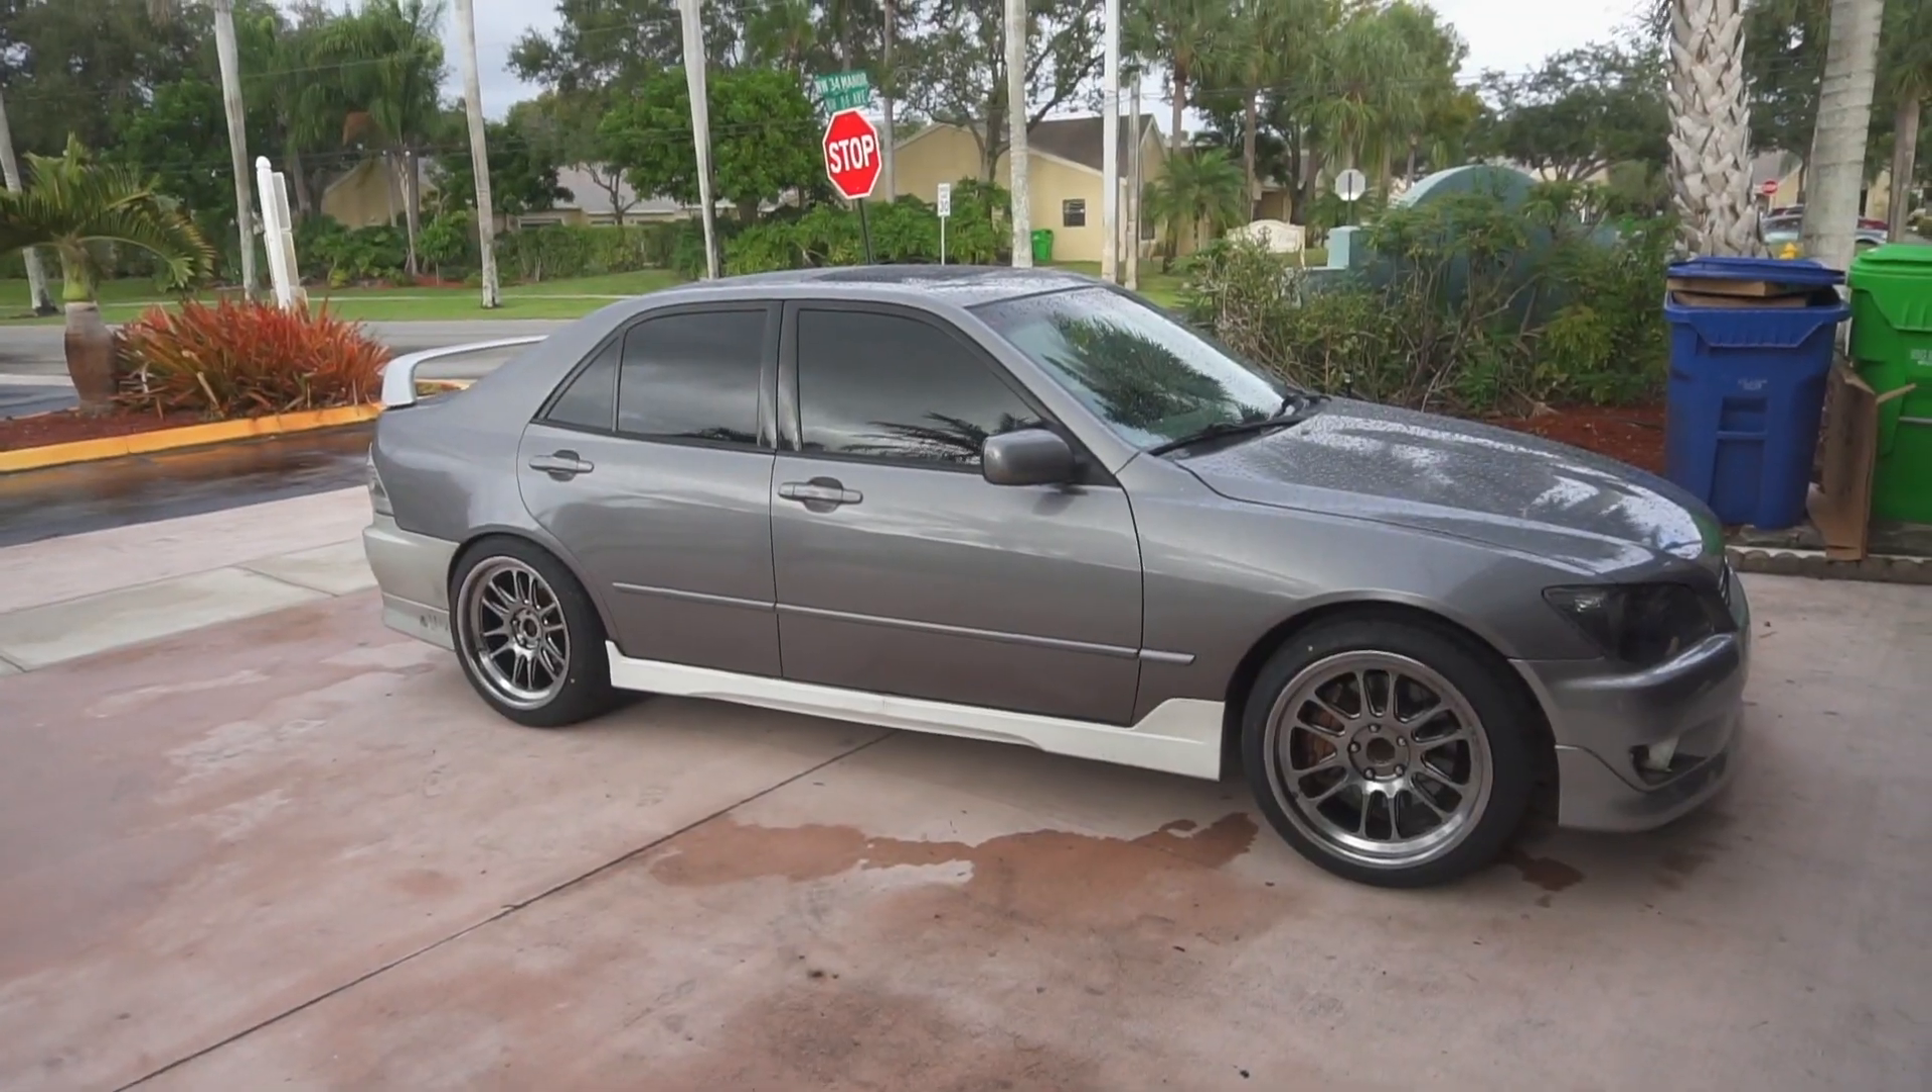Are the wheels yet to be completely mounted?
No.